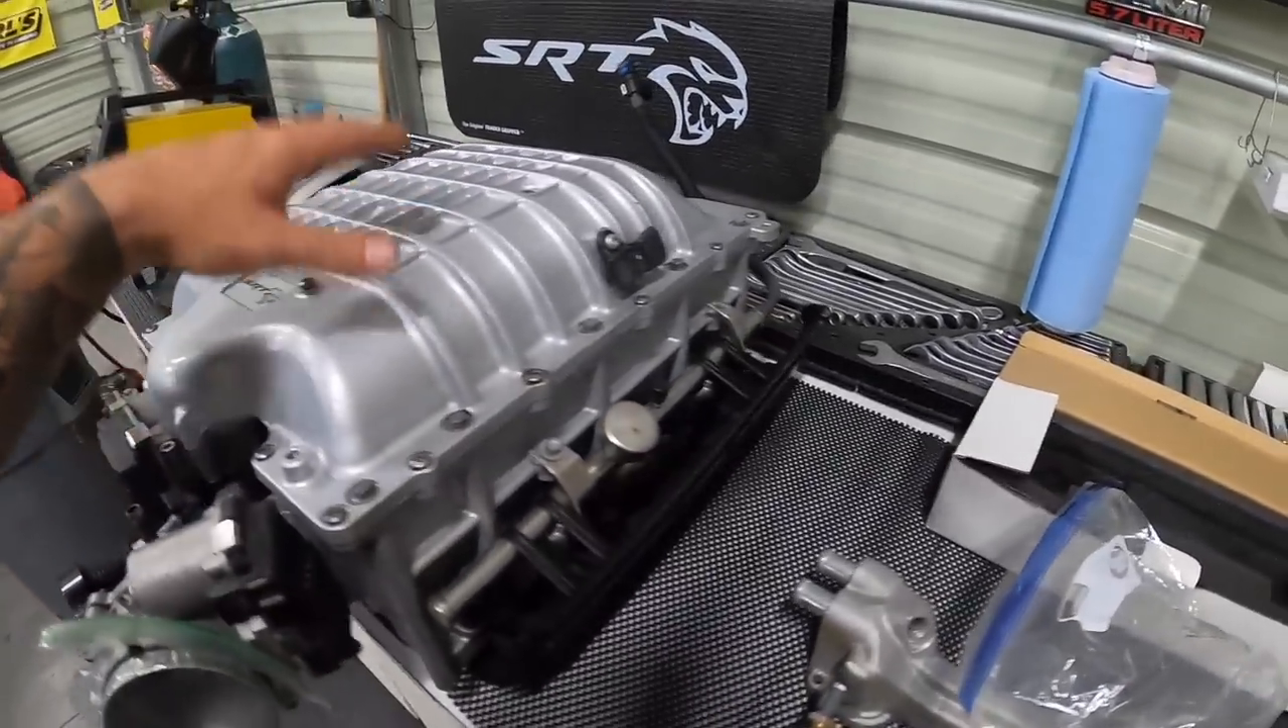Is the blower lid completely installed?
Yes.